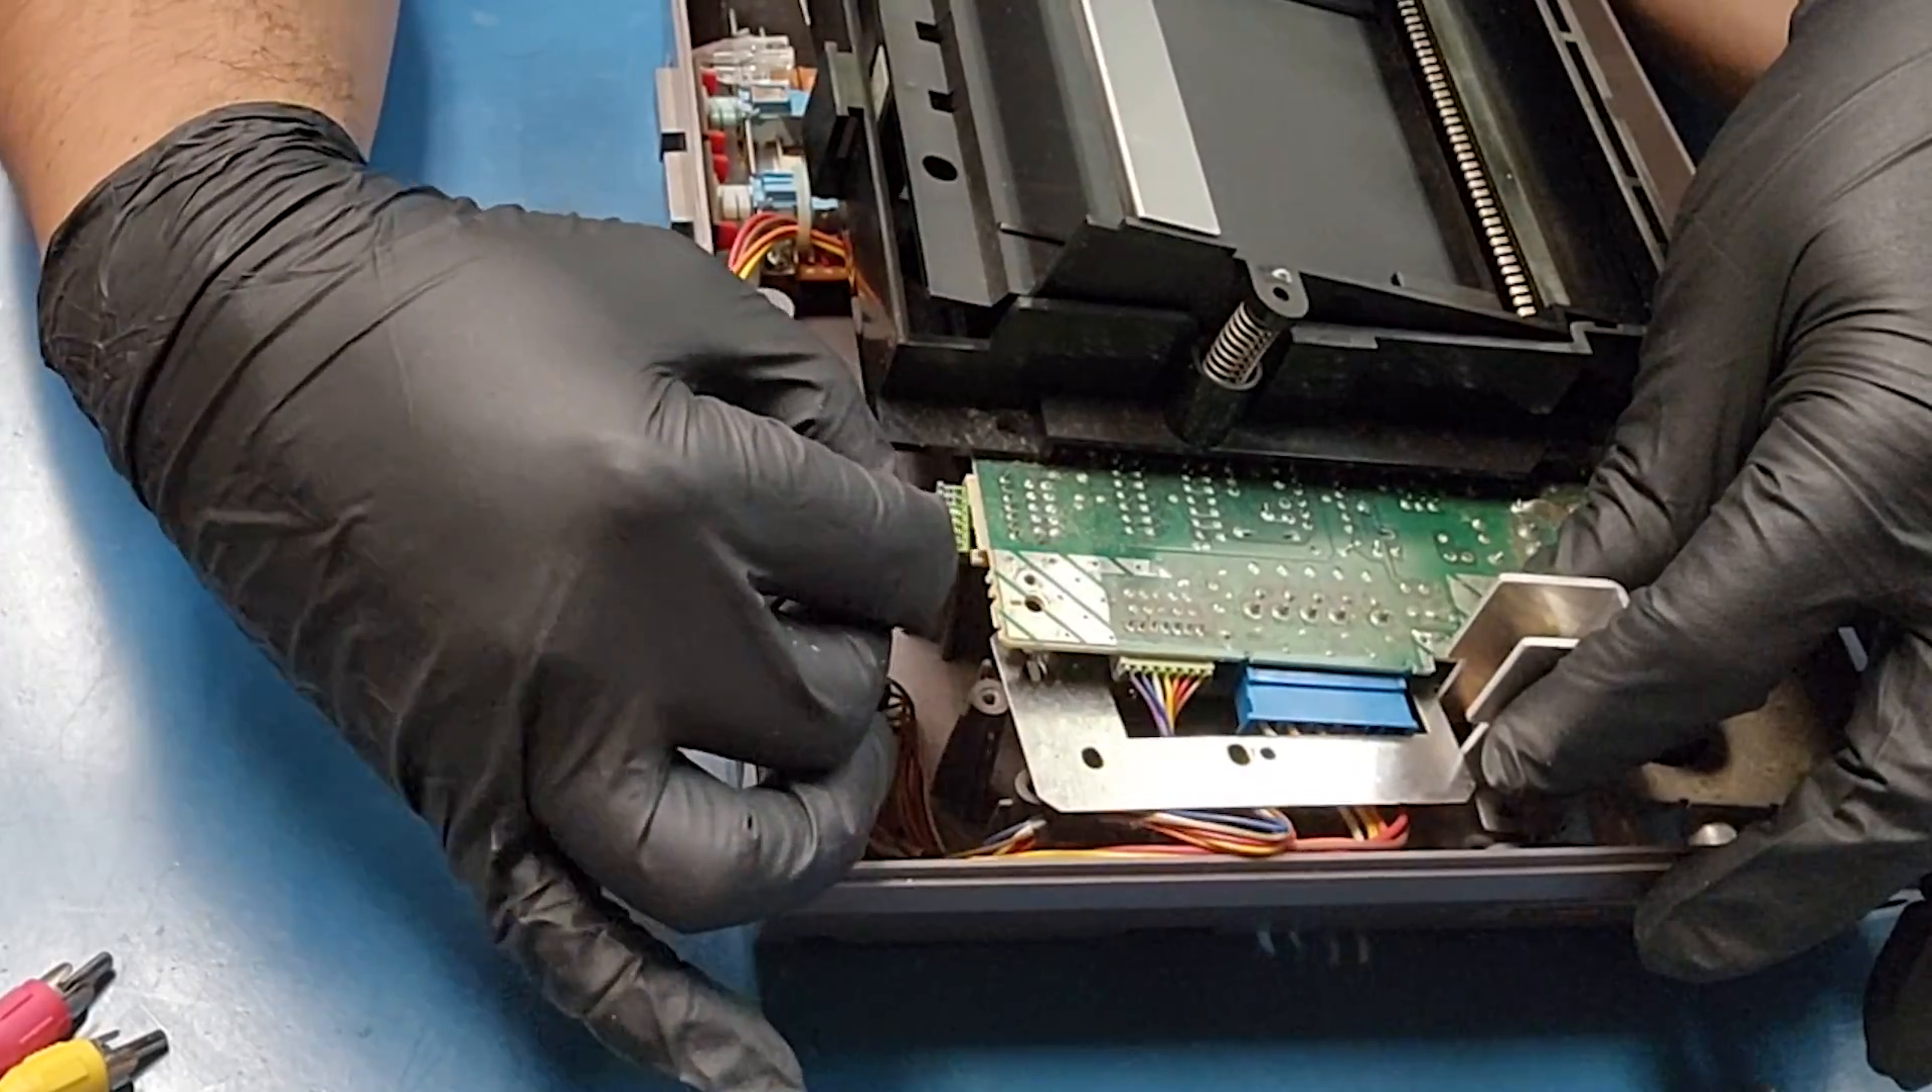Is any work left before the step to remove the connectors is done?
Yes.